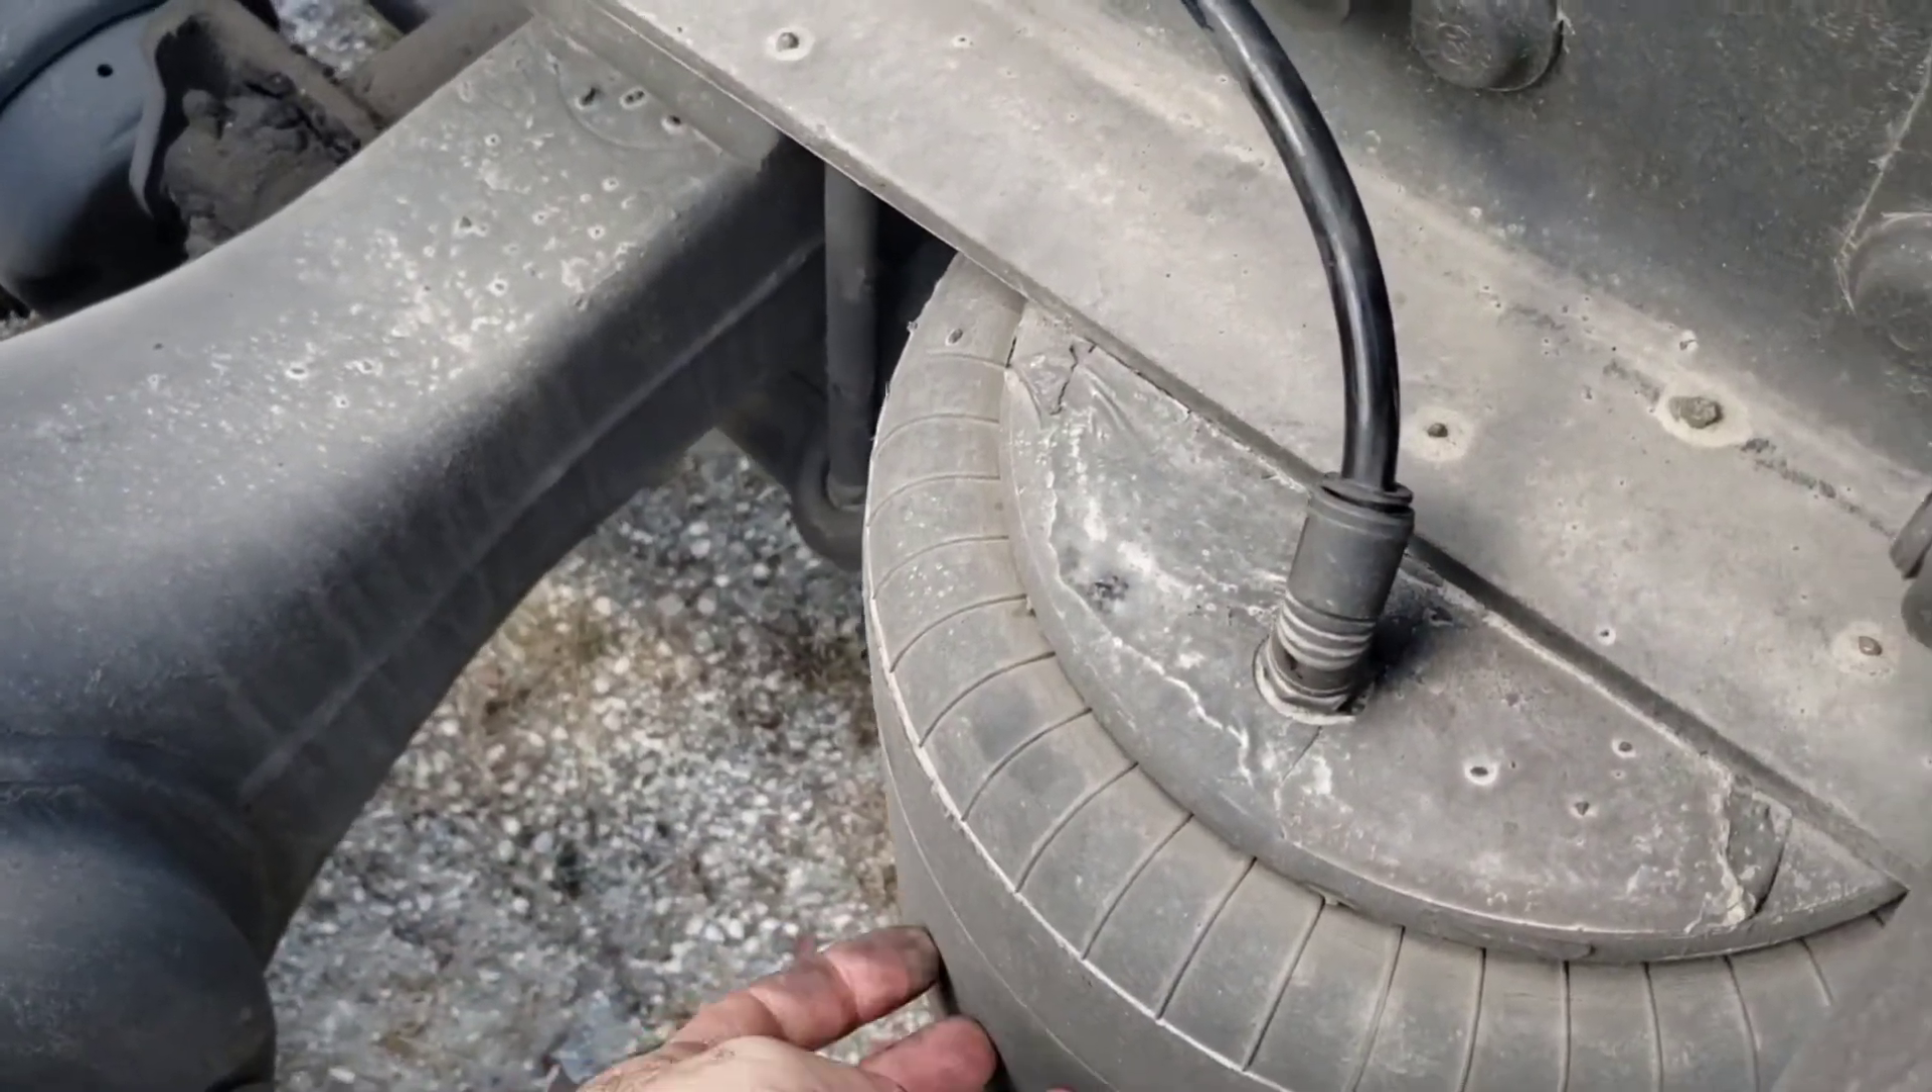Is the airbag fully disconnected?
No.